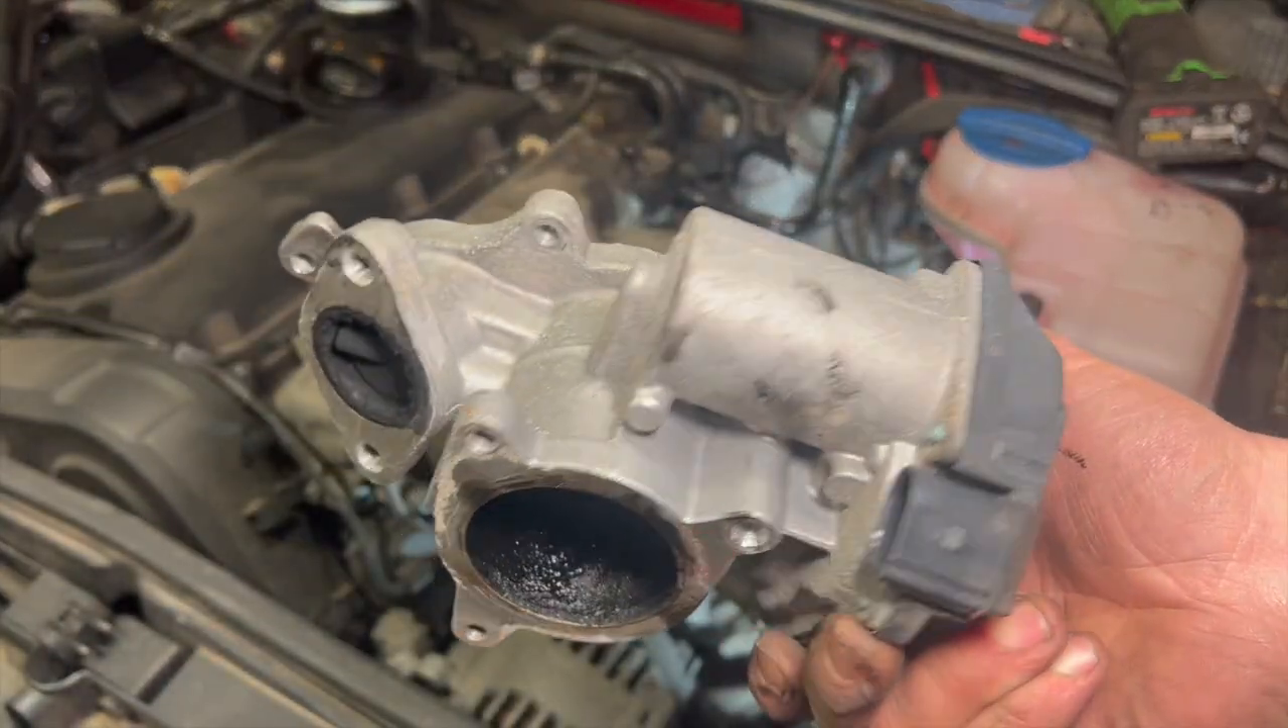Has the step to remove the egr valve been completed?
Yes.